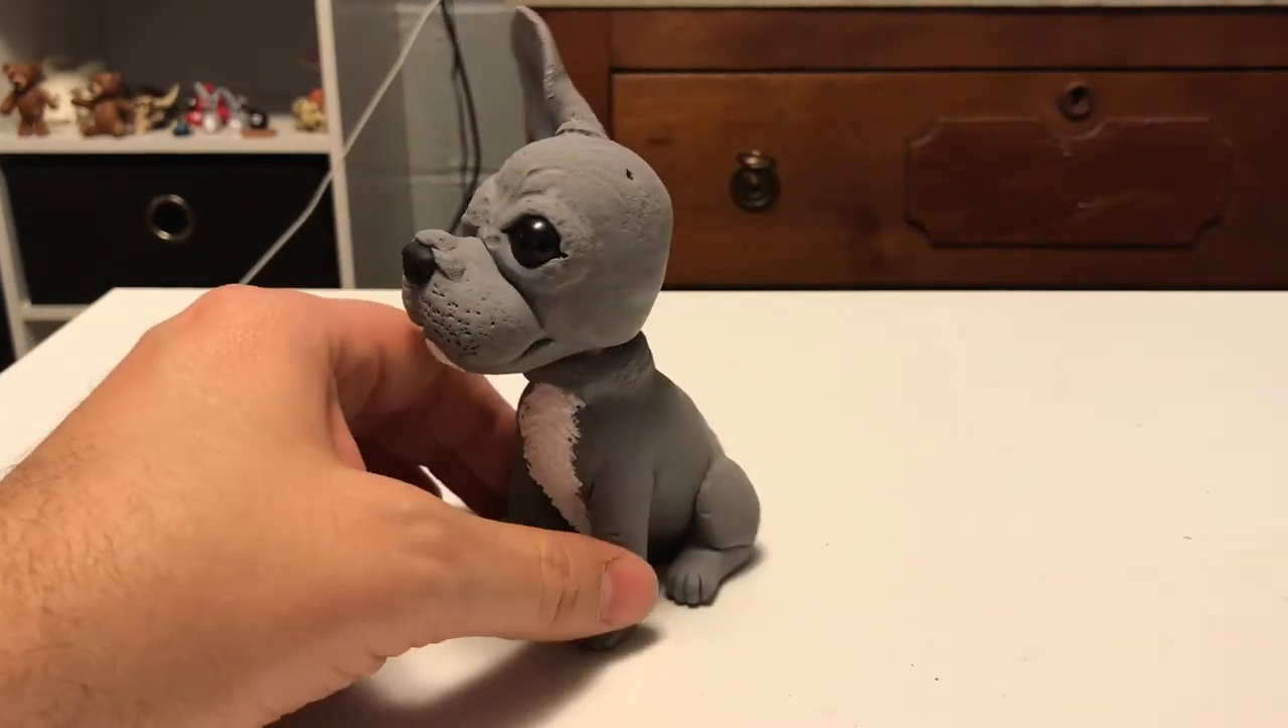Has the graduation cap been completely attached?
No.